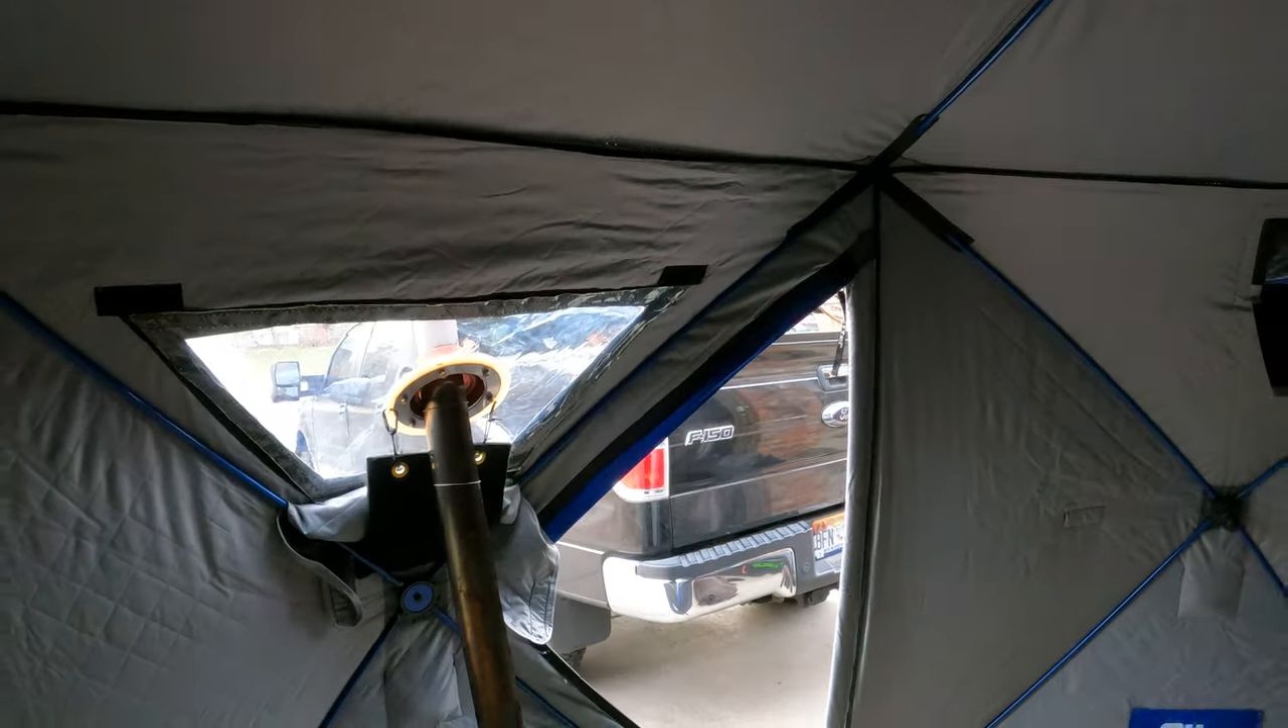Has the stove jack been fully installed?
Yes.